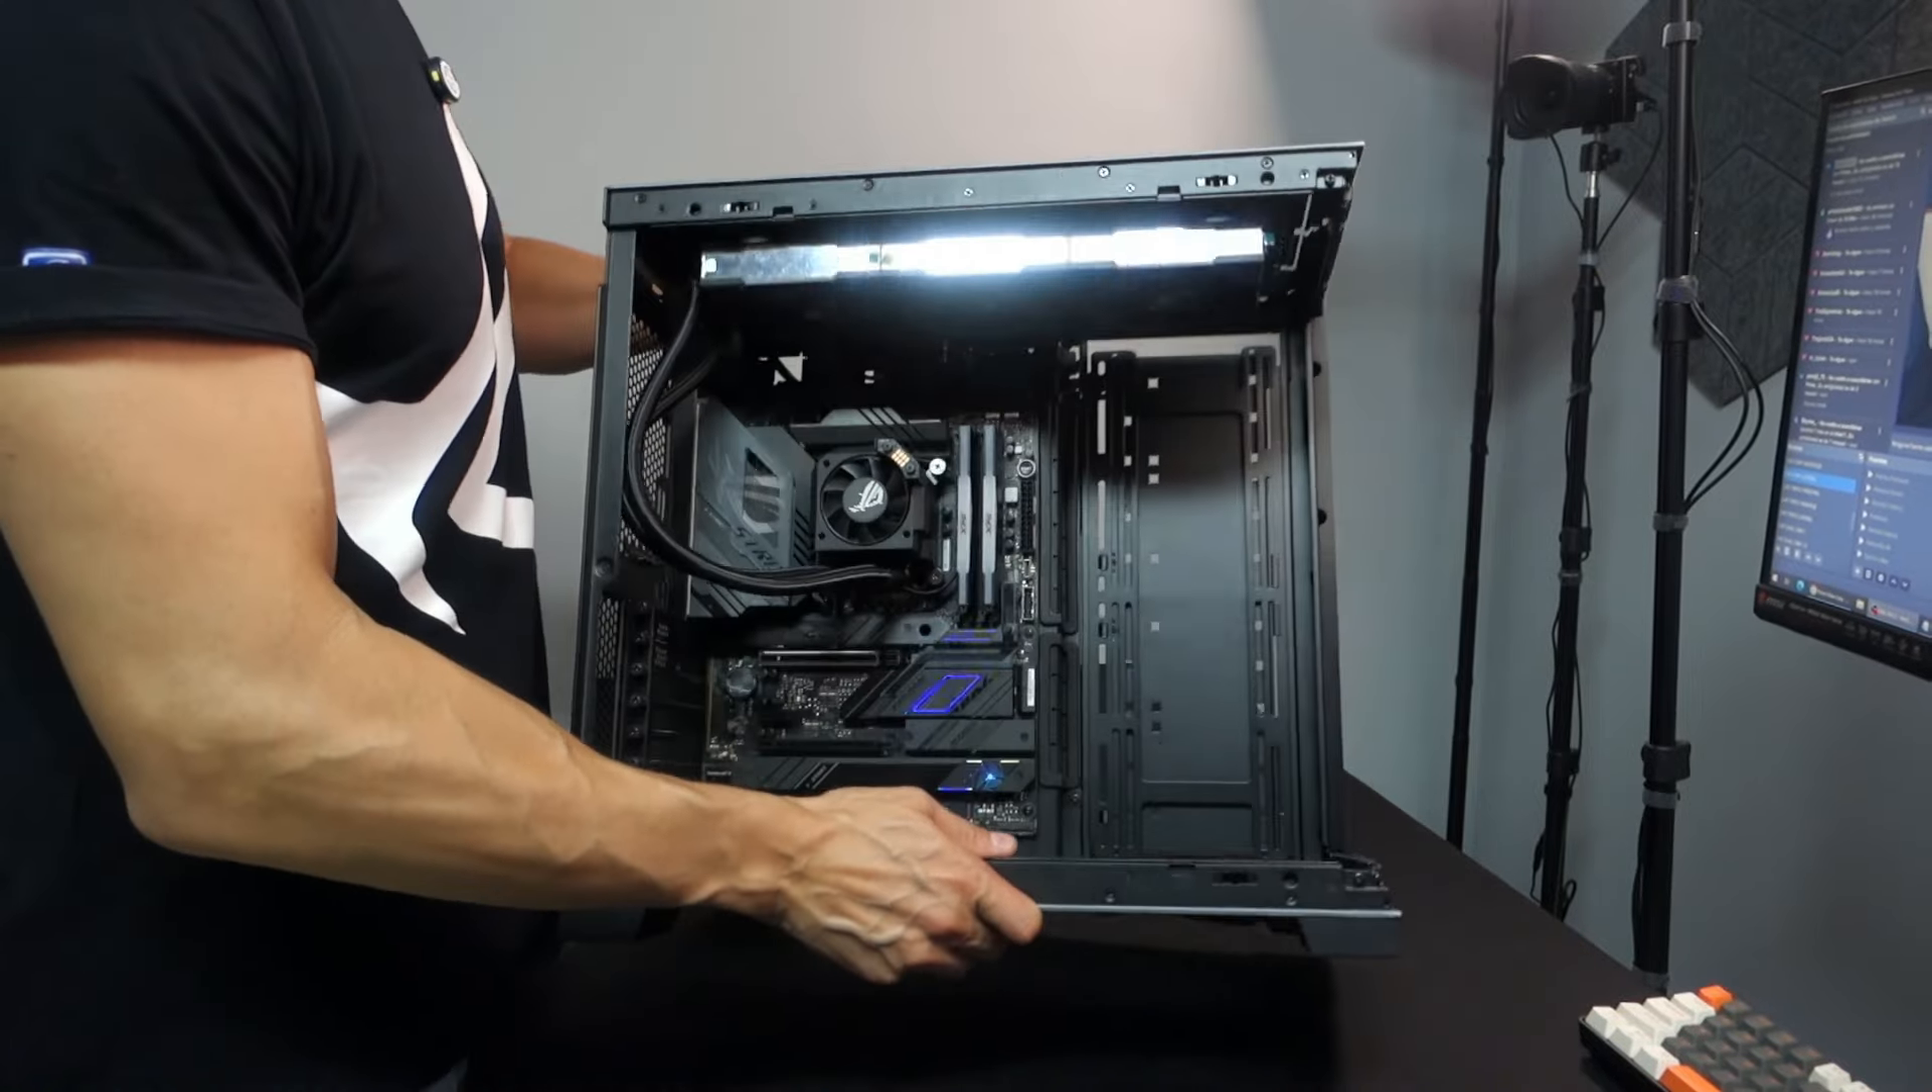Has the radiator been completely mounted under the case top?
Yes.